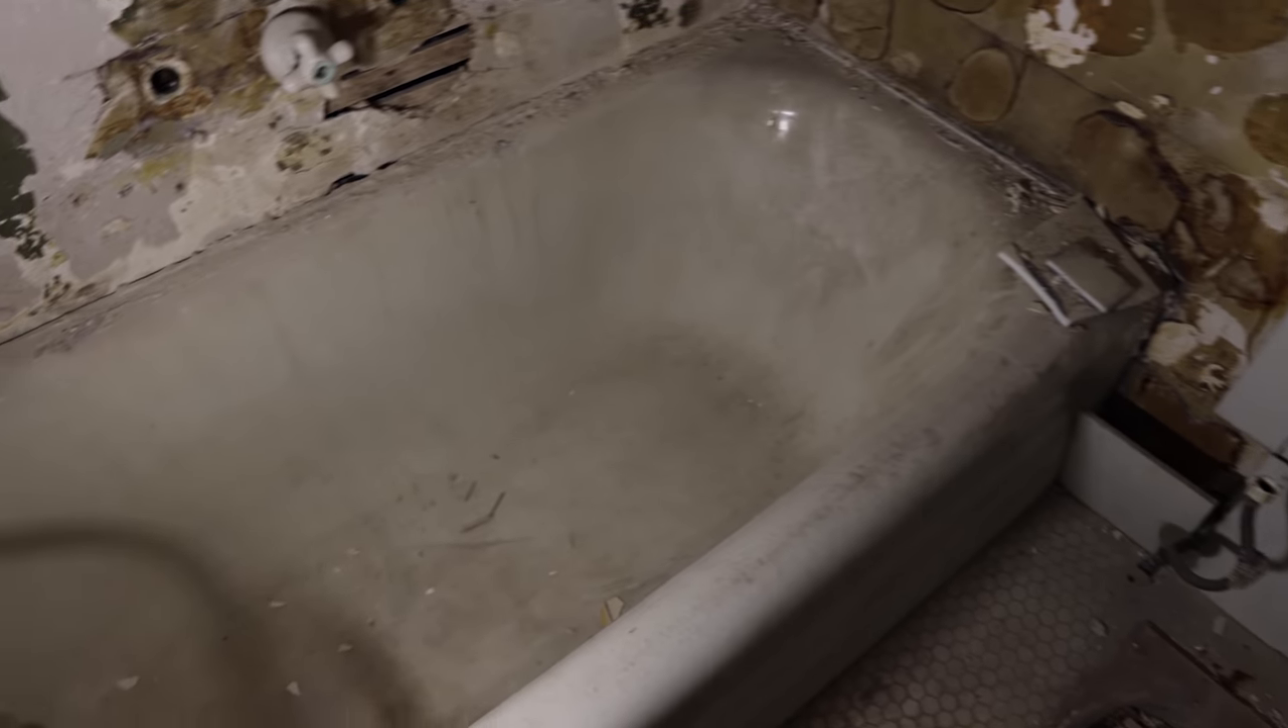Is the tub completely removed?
No.